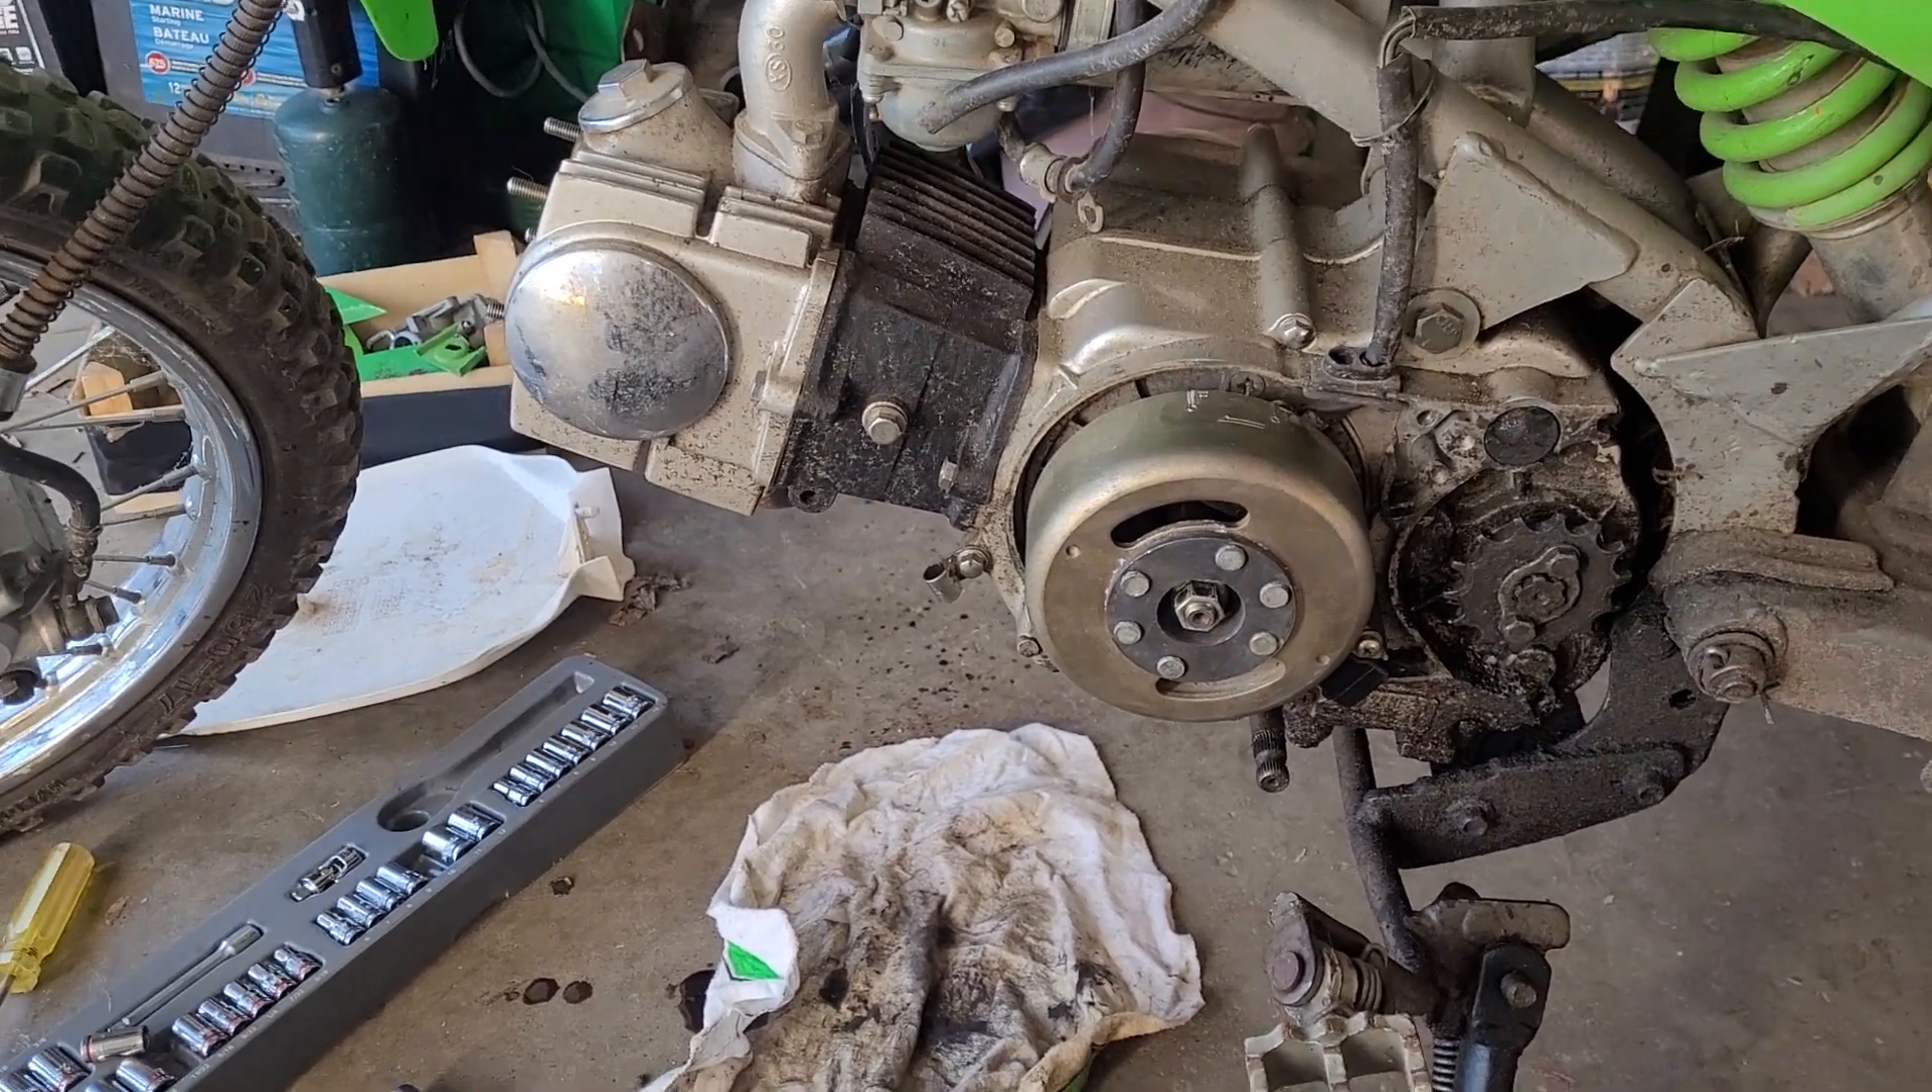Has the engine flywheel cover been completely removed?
Yes.